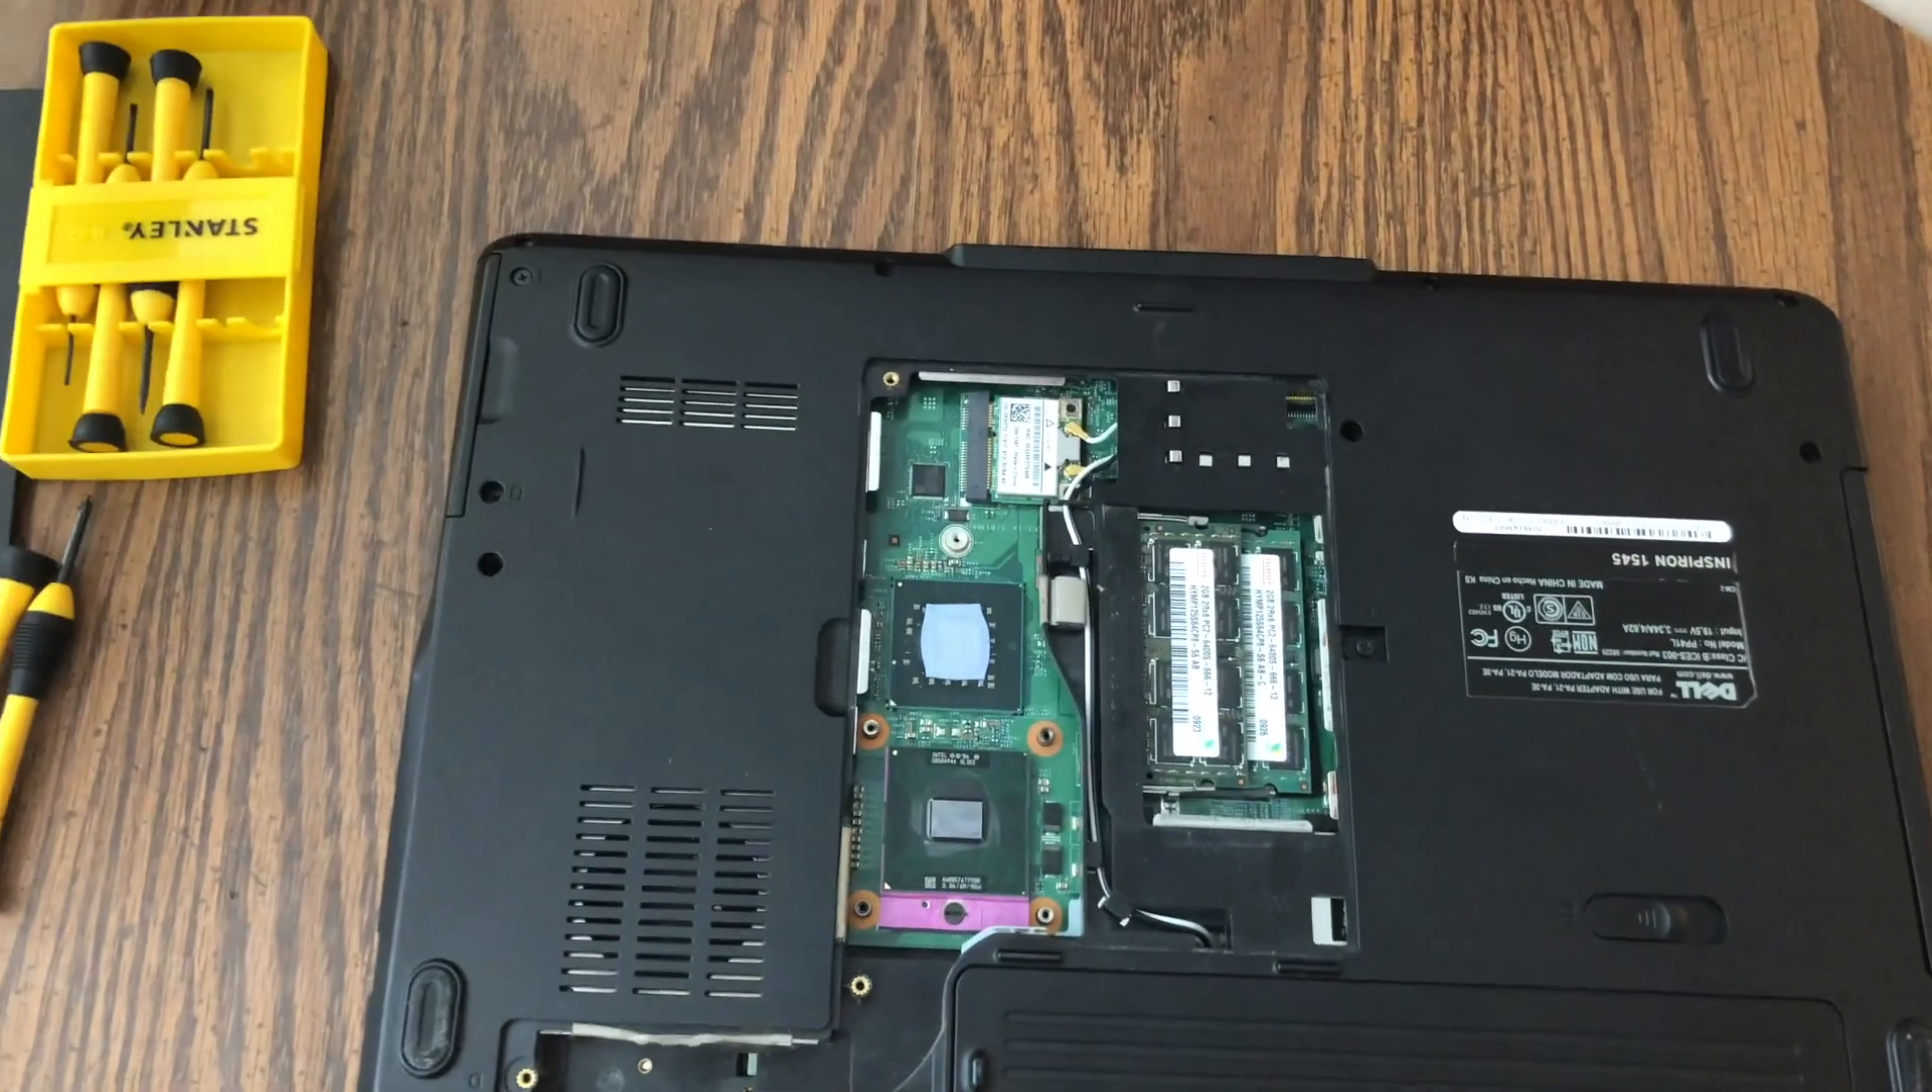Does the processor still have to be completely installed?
No.